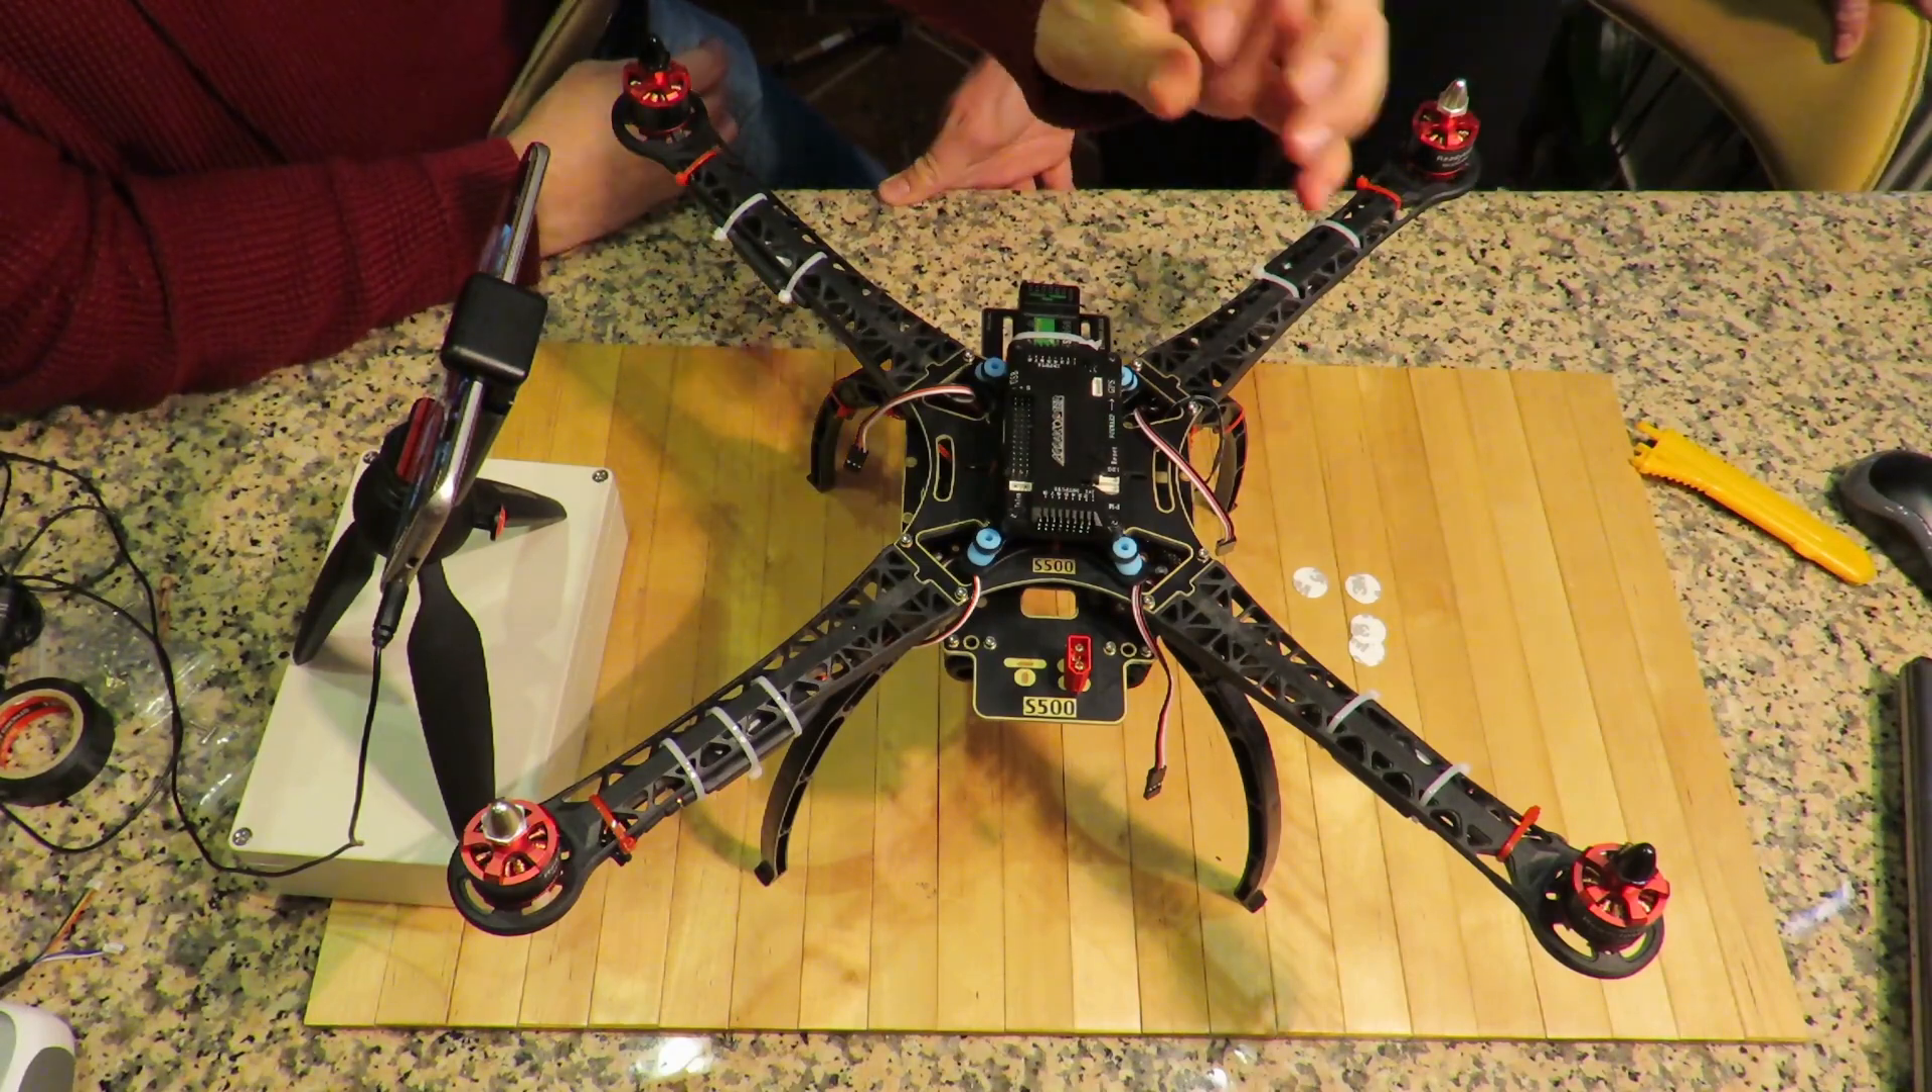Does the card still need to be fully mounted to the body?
No.